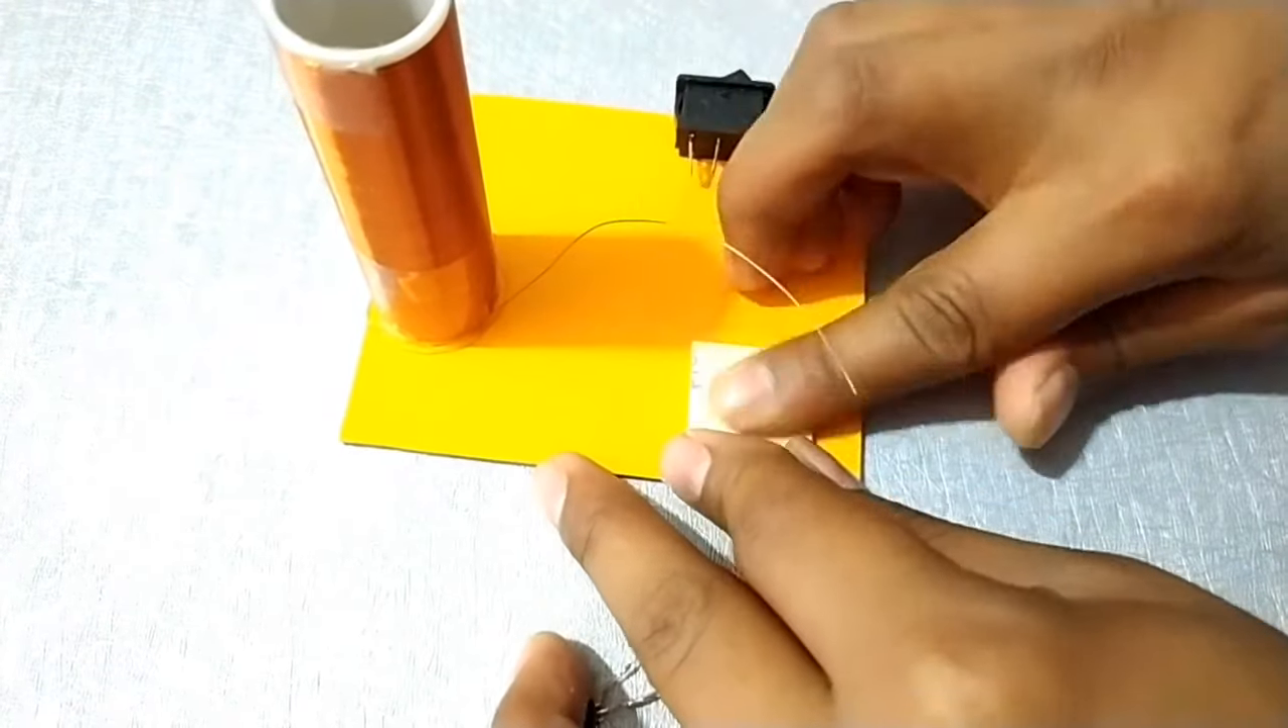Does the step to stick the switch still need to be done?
No.